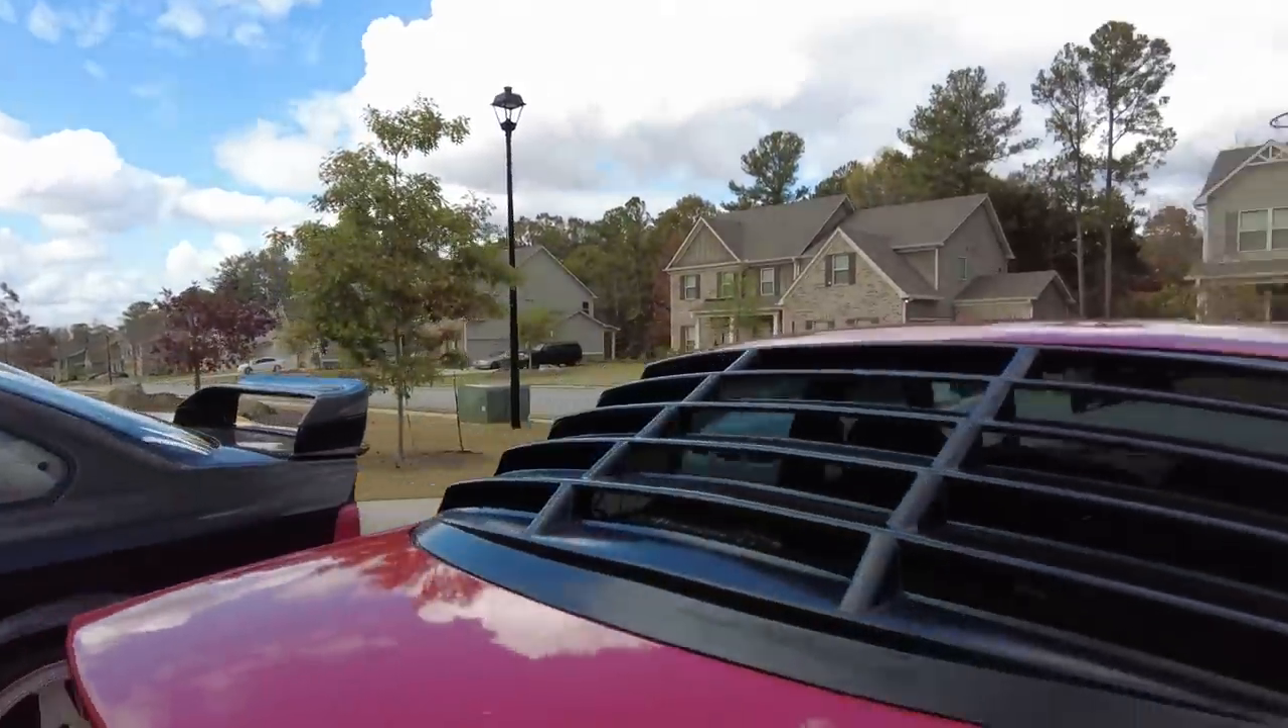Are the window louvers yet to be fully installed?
No.